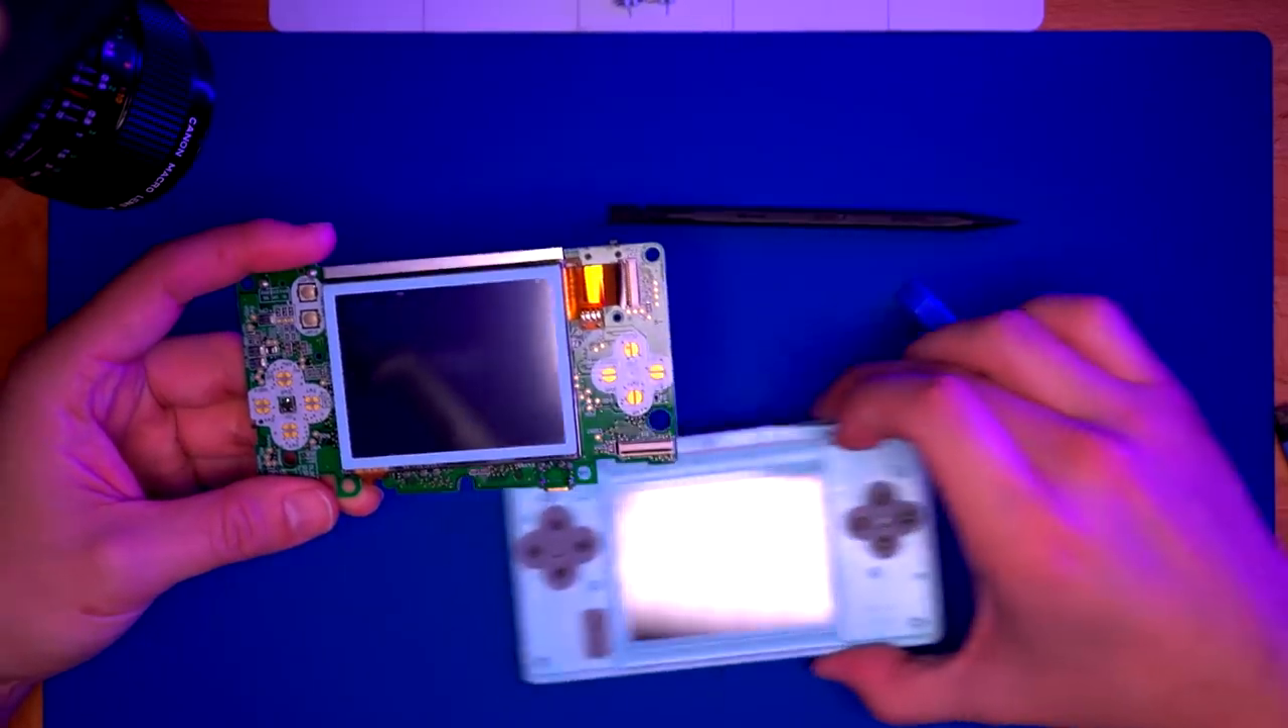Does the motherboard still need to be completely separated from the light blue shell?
No.